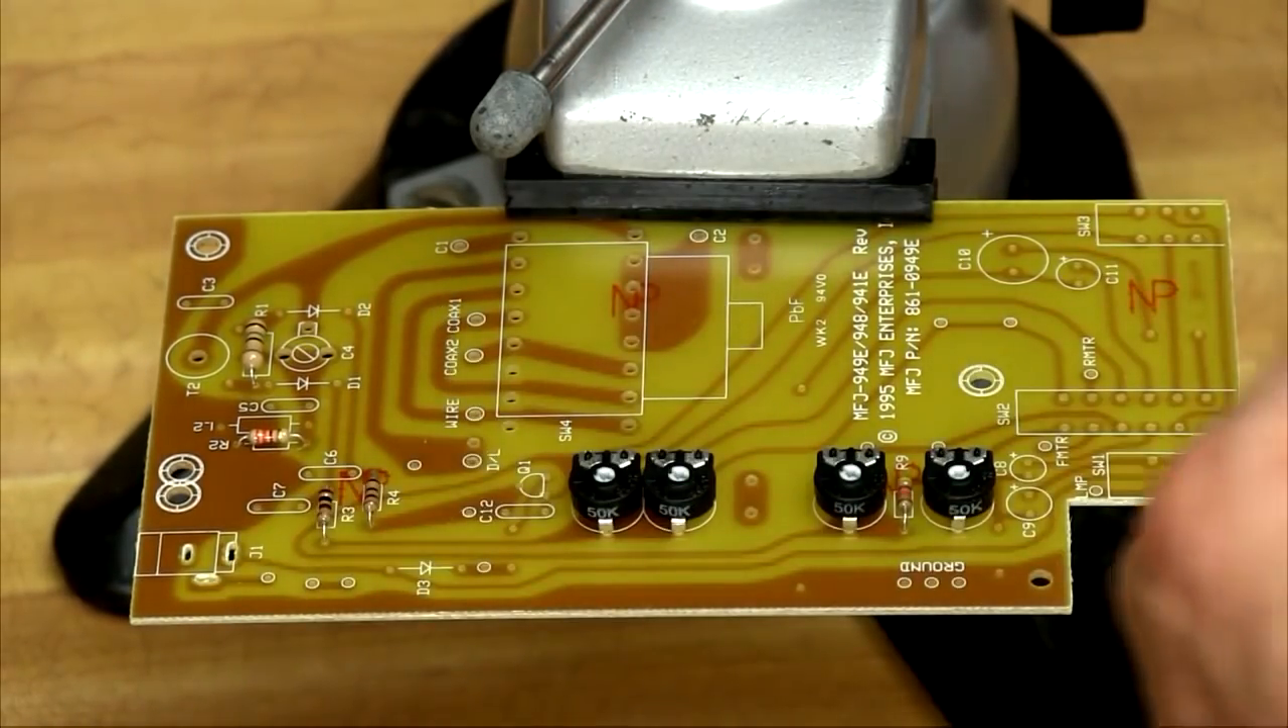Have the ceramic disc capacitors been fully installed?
No.